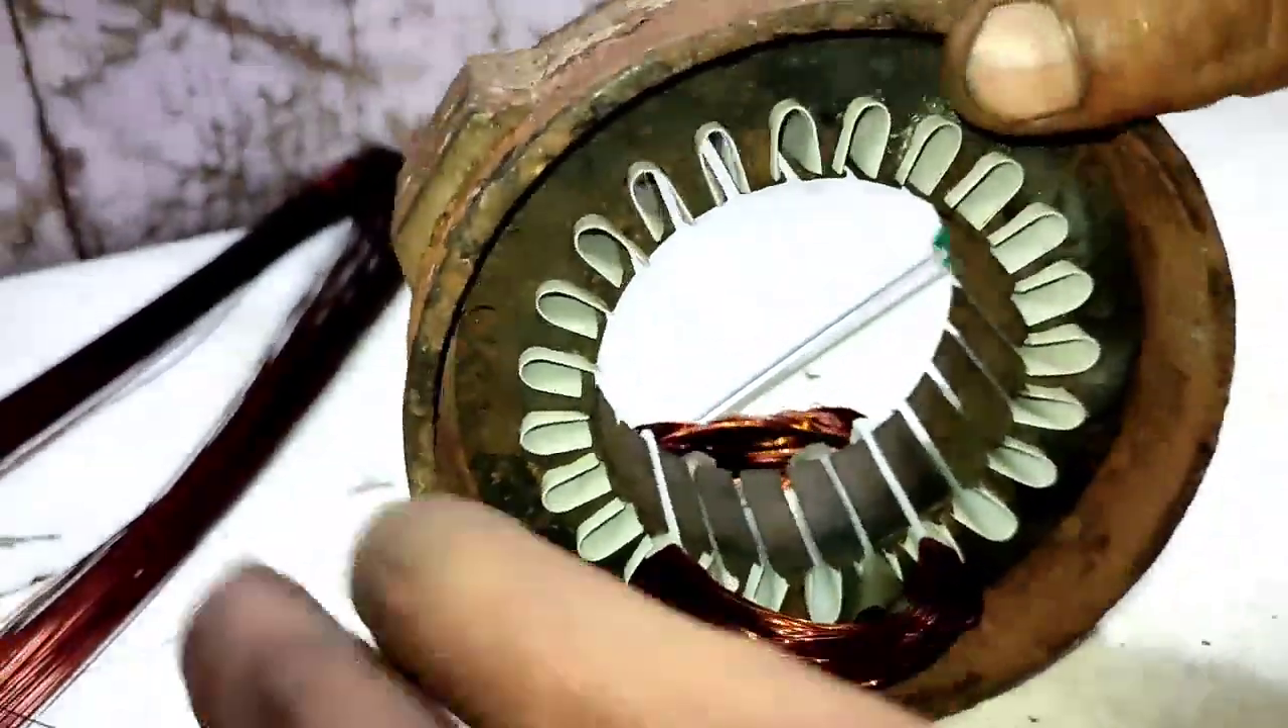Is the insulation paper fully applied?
Yes.